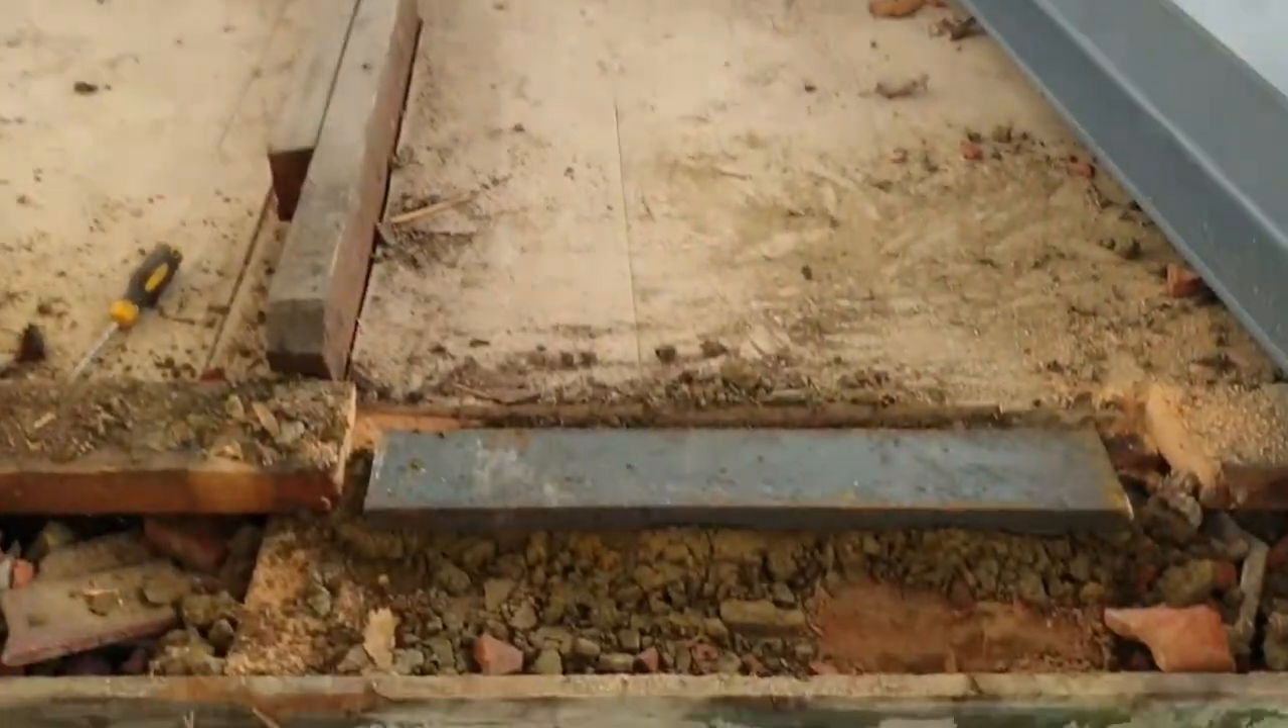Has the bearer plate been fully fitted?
Yes.